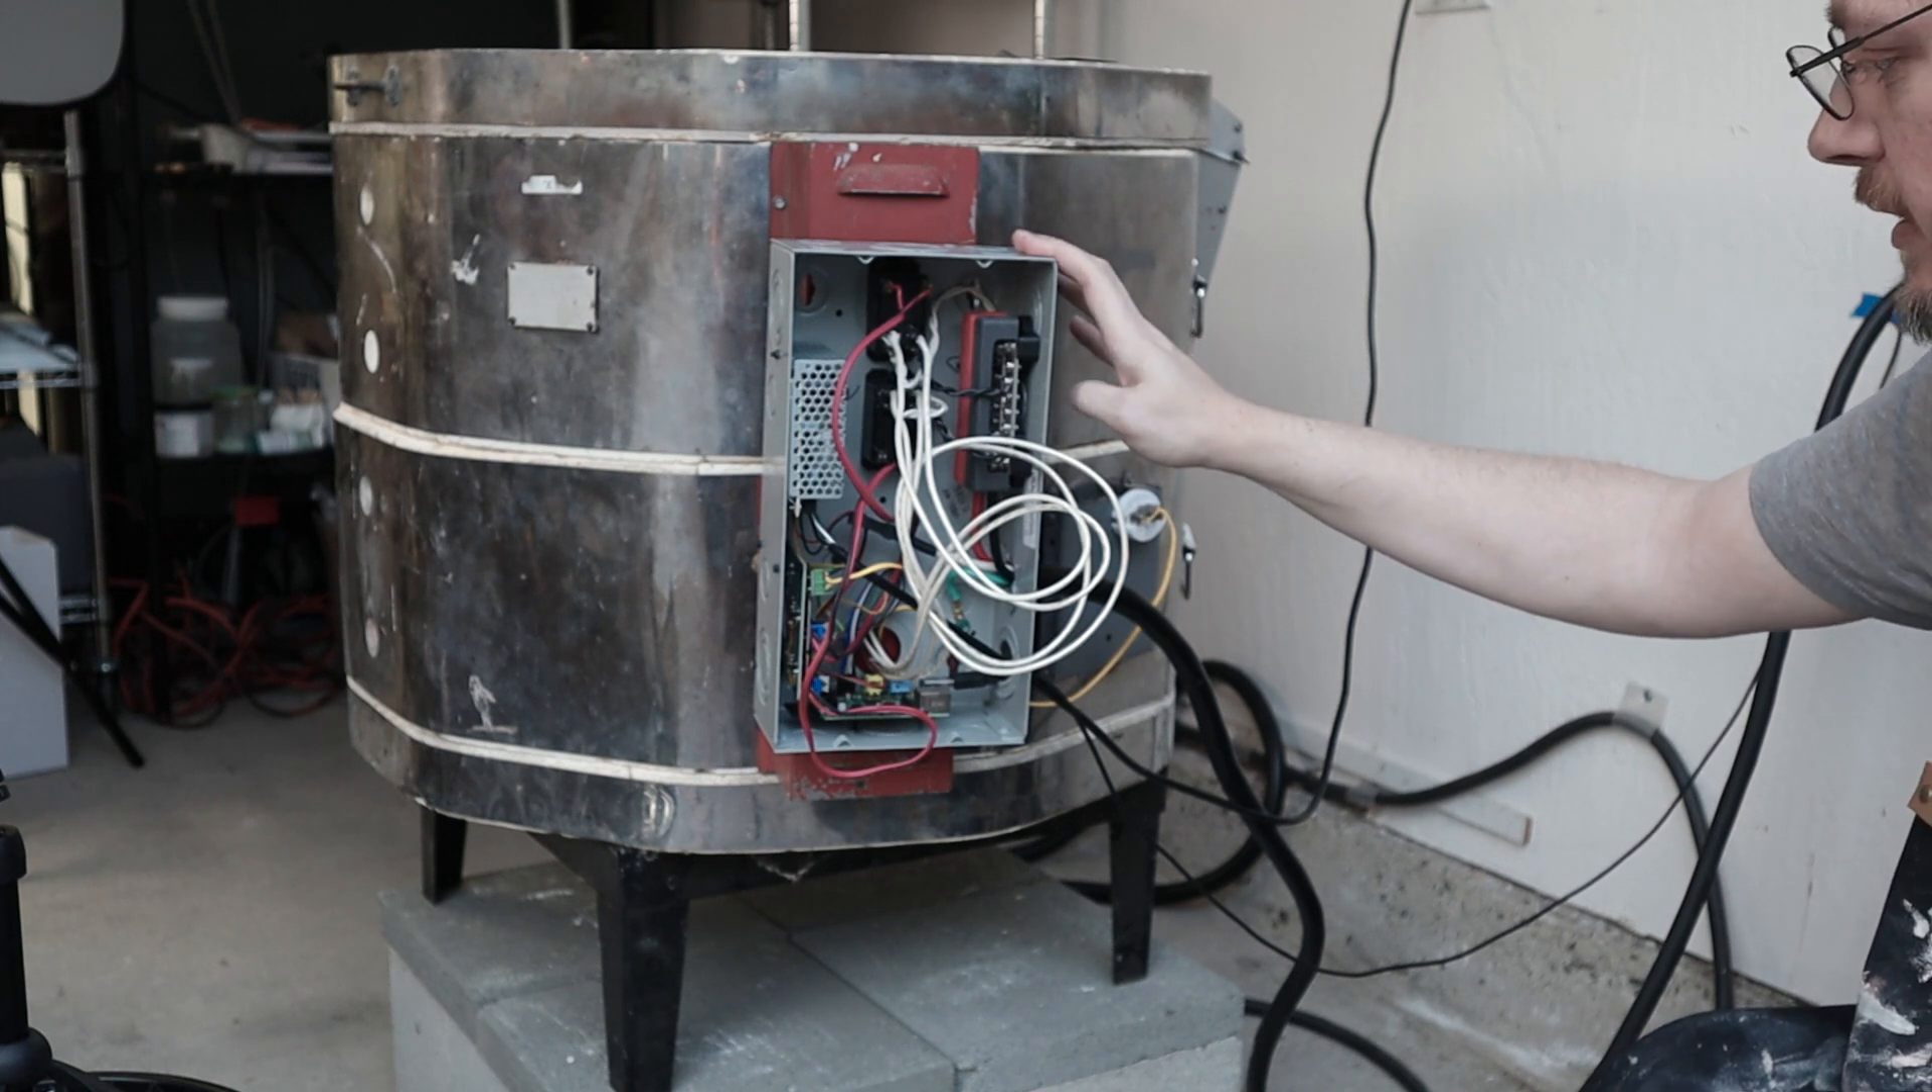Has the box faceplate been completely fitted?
No.